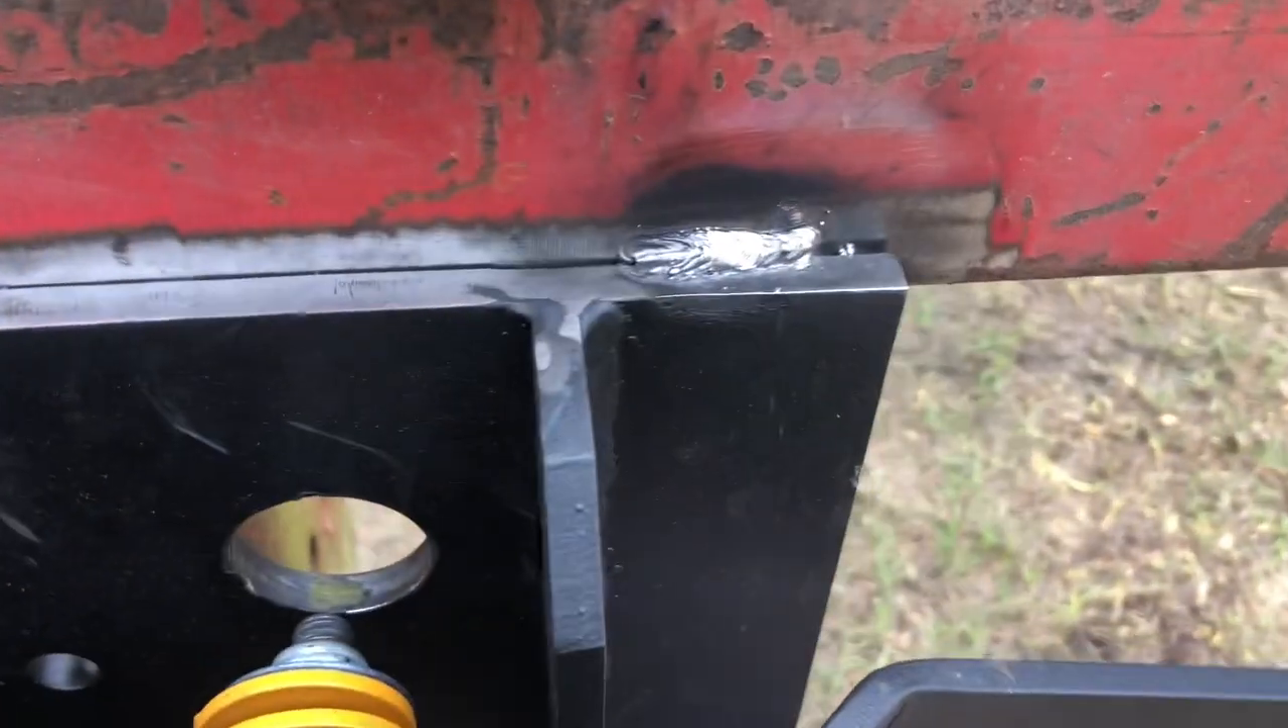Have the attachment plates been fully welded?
No.